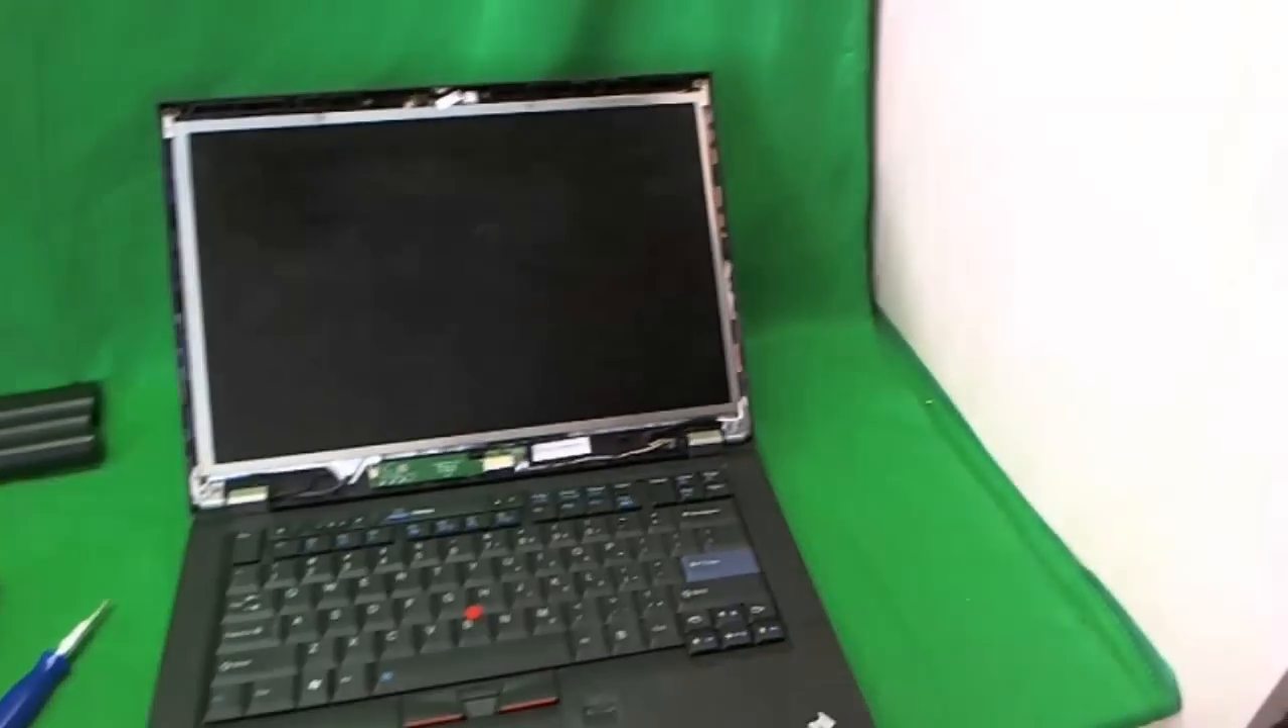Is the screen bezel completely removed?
Yes.